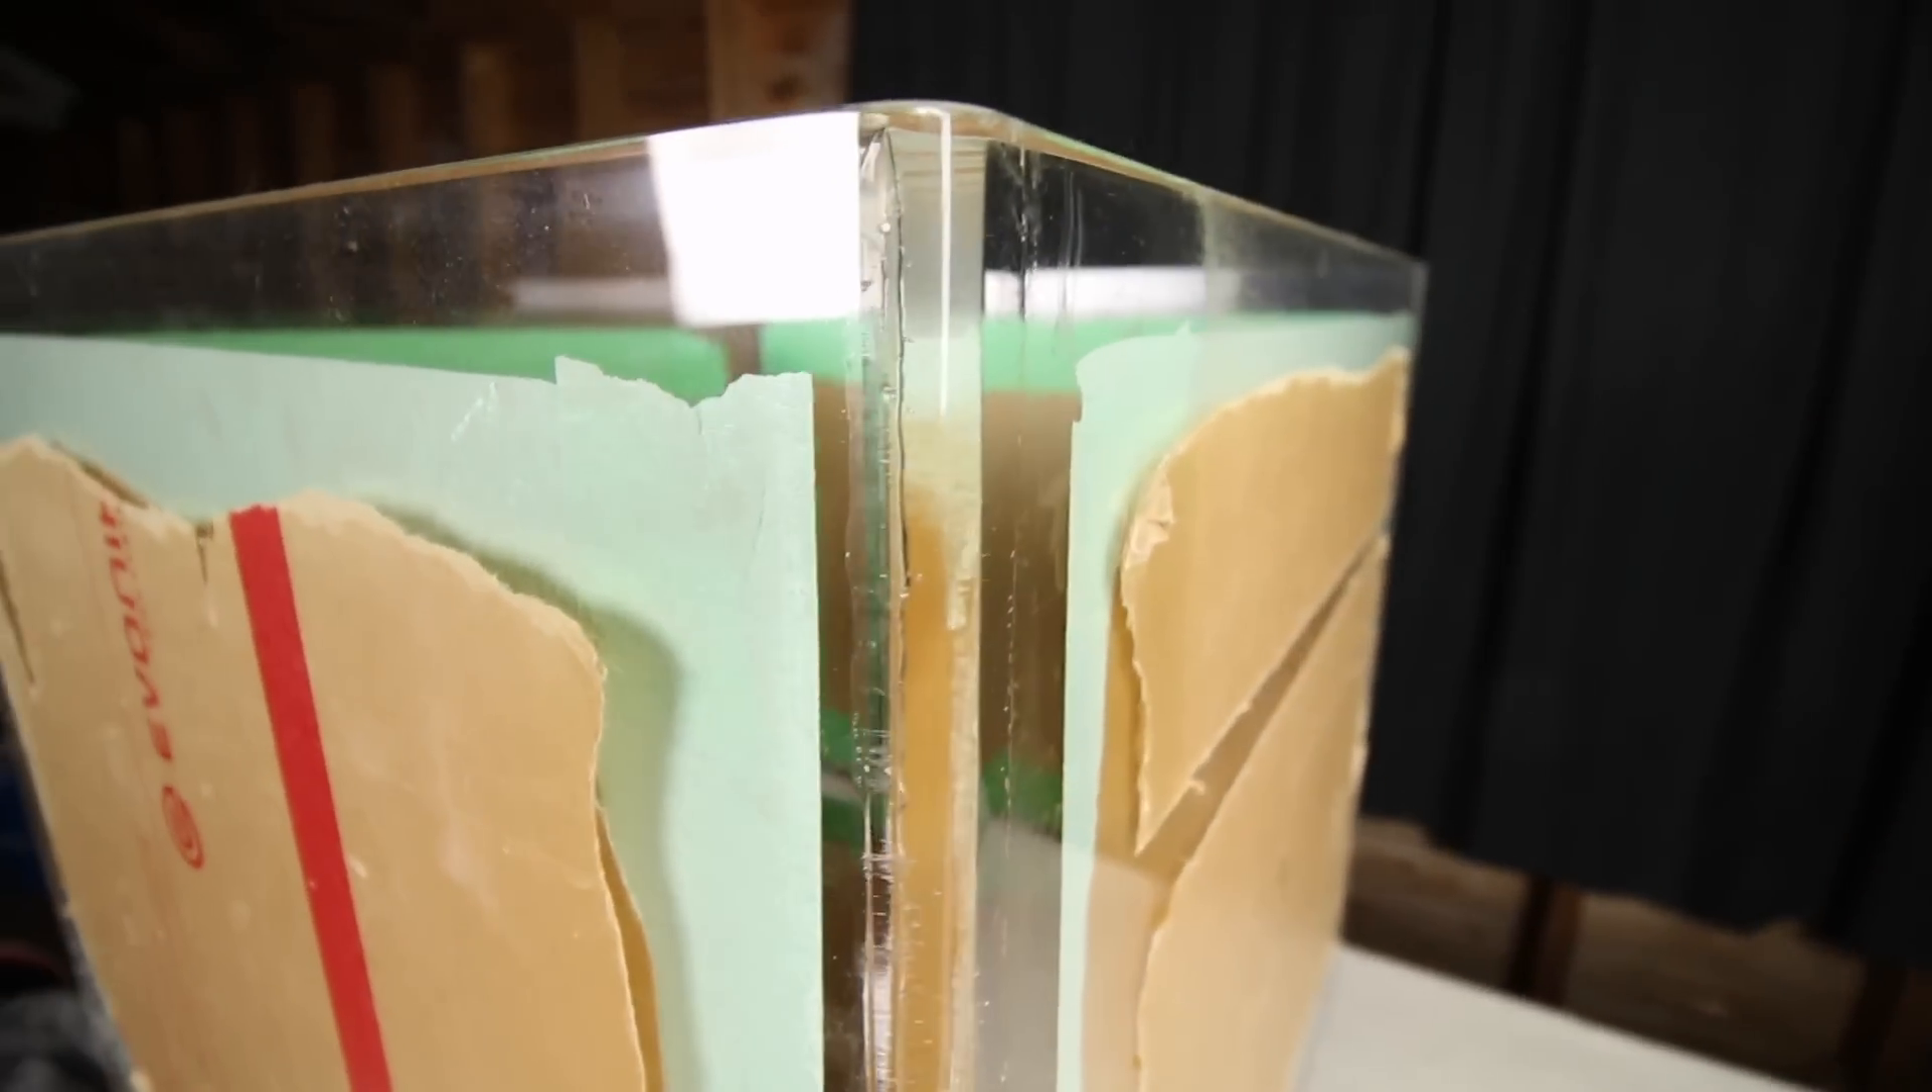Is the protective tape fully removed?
No.